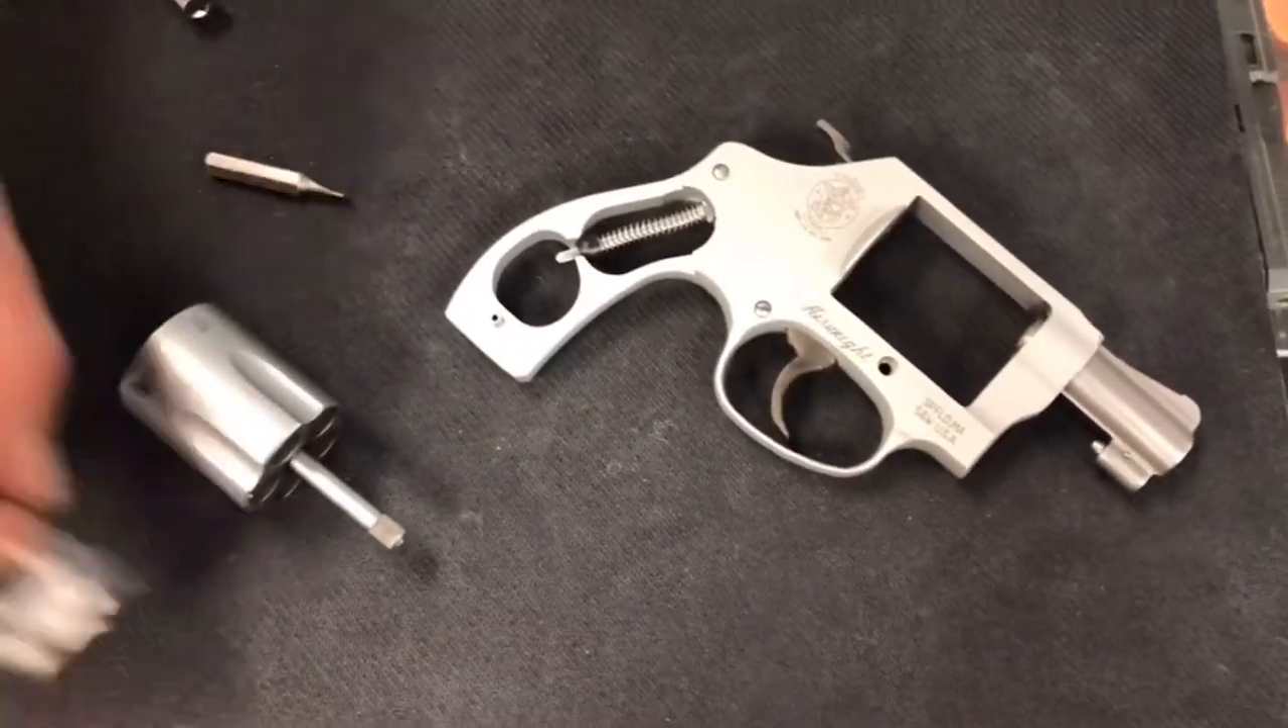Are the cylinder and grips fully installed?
No.